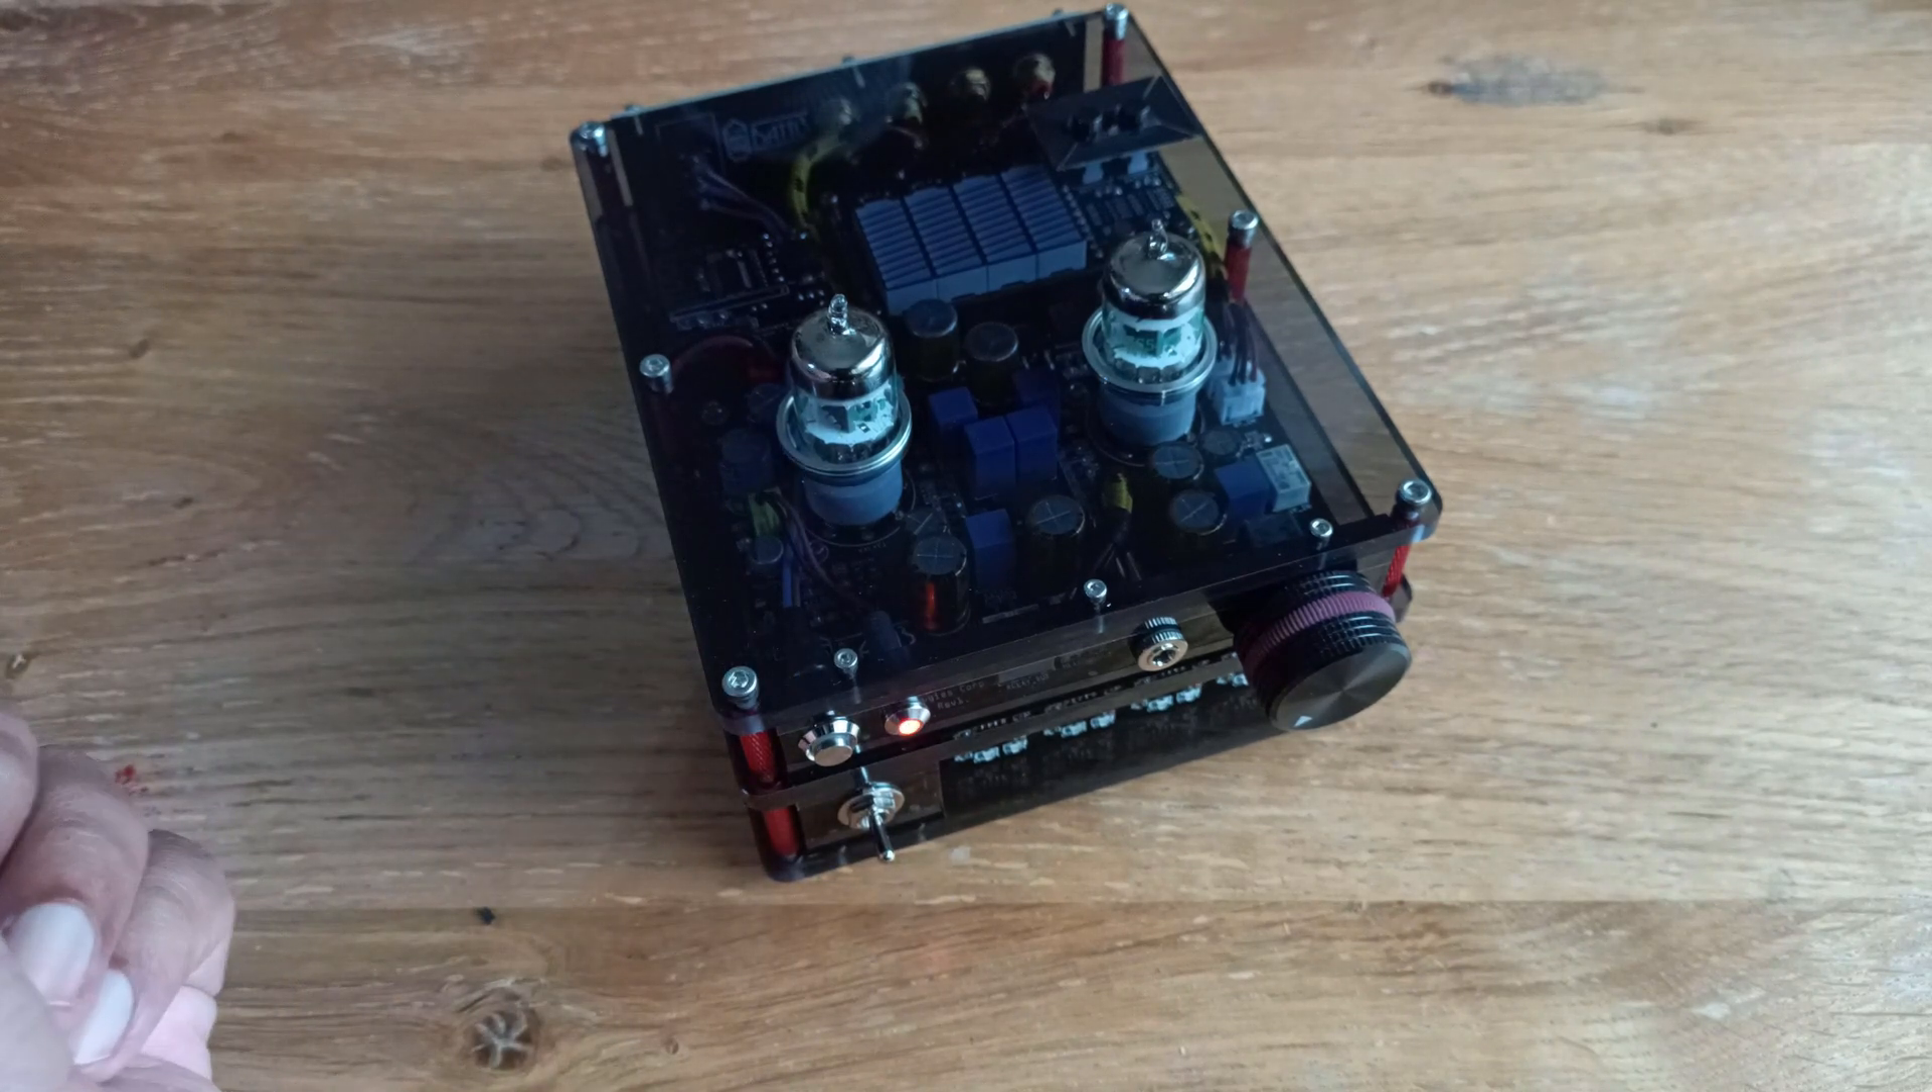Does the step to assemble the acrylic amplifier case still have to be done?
No.